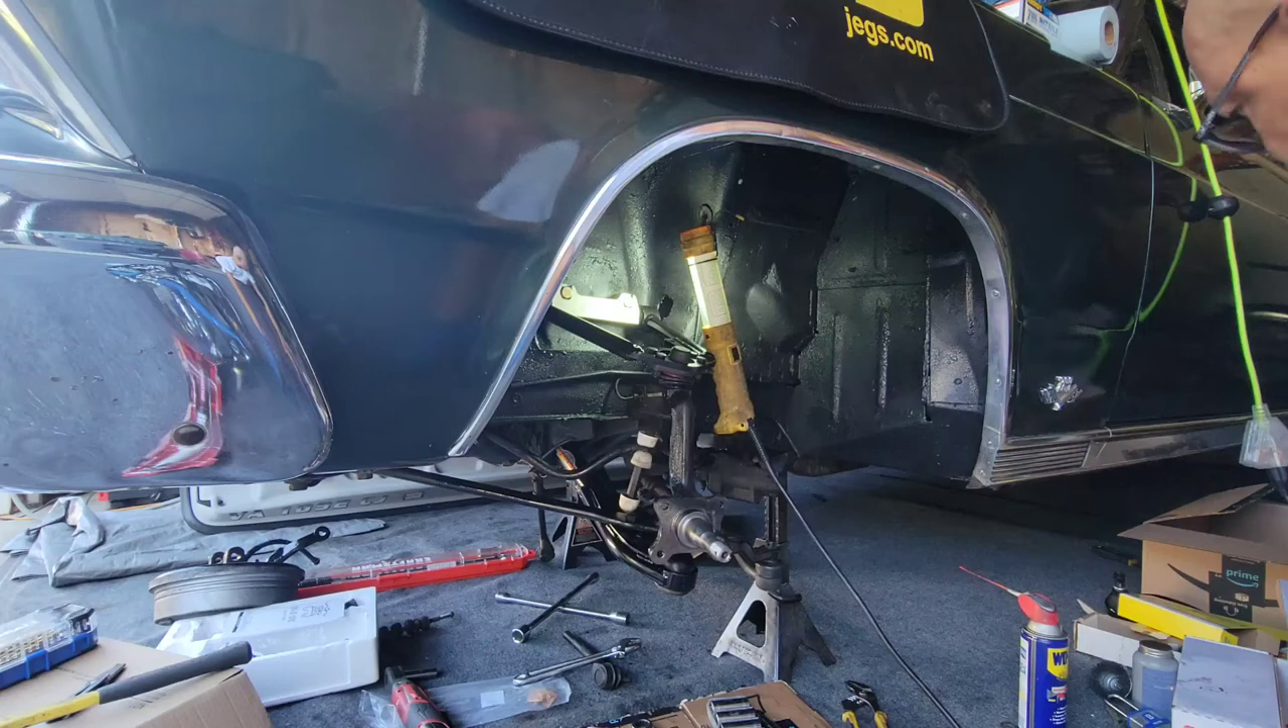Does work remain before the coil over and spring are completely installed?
Yes.